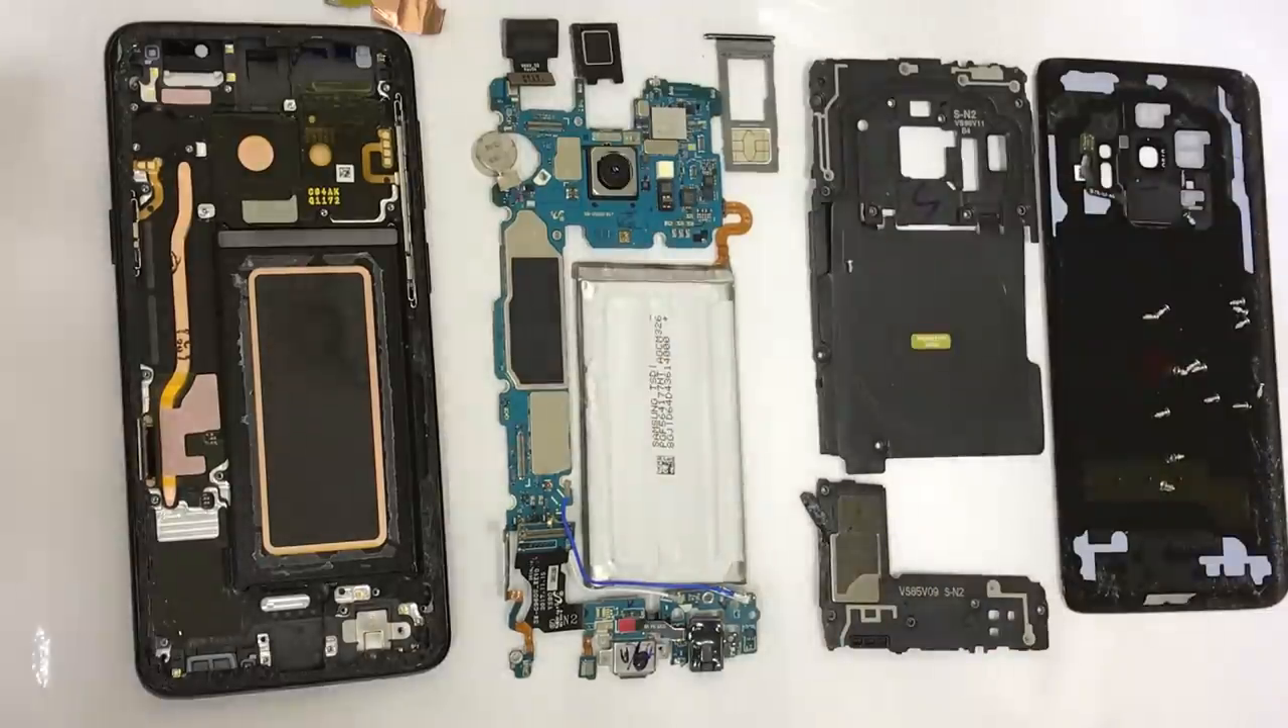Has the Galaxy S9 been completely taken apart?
Yes.